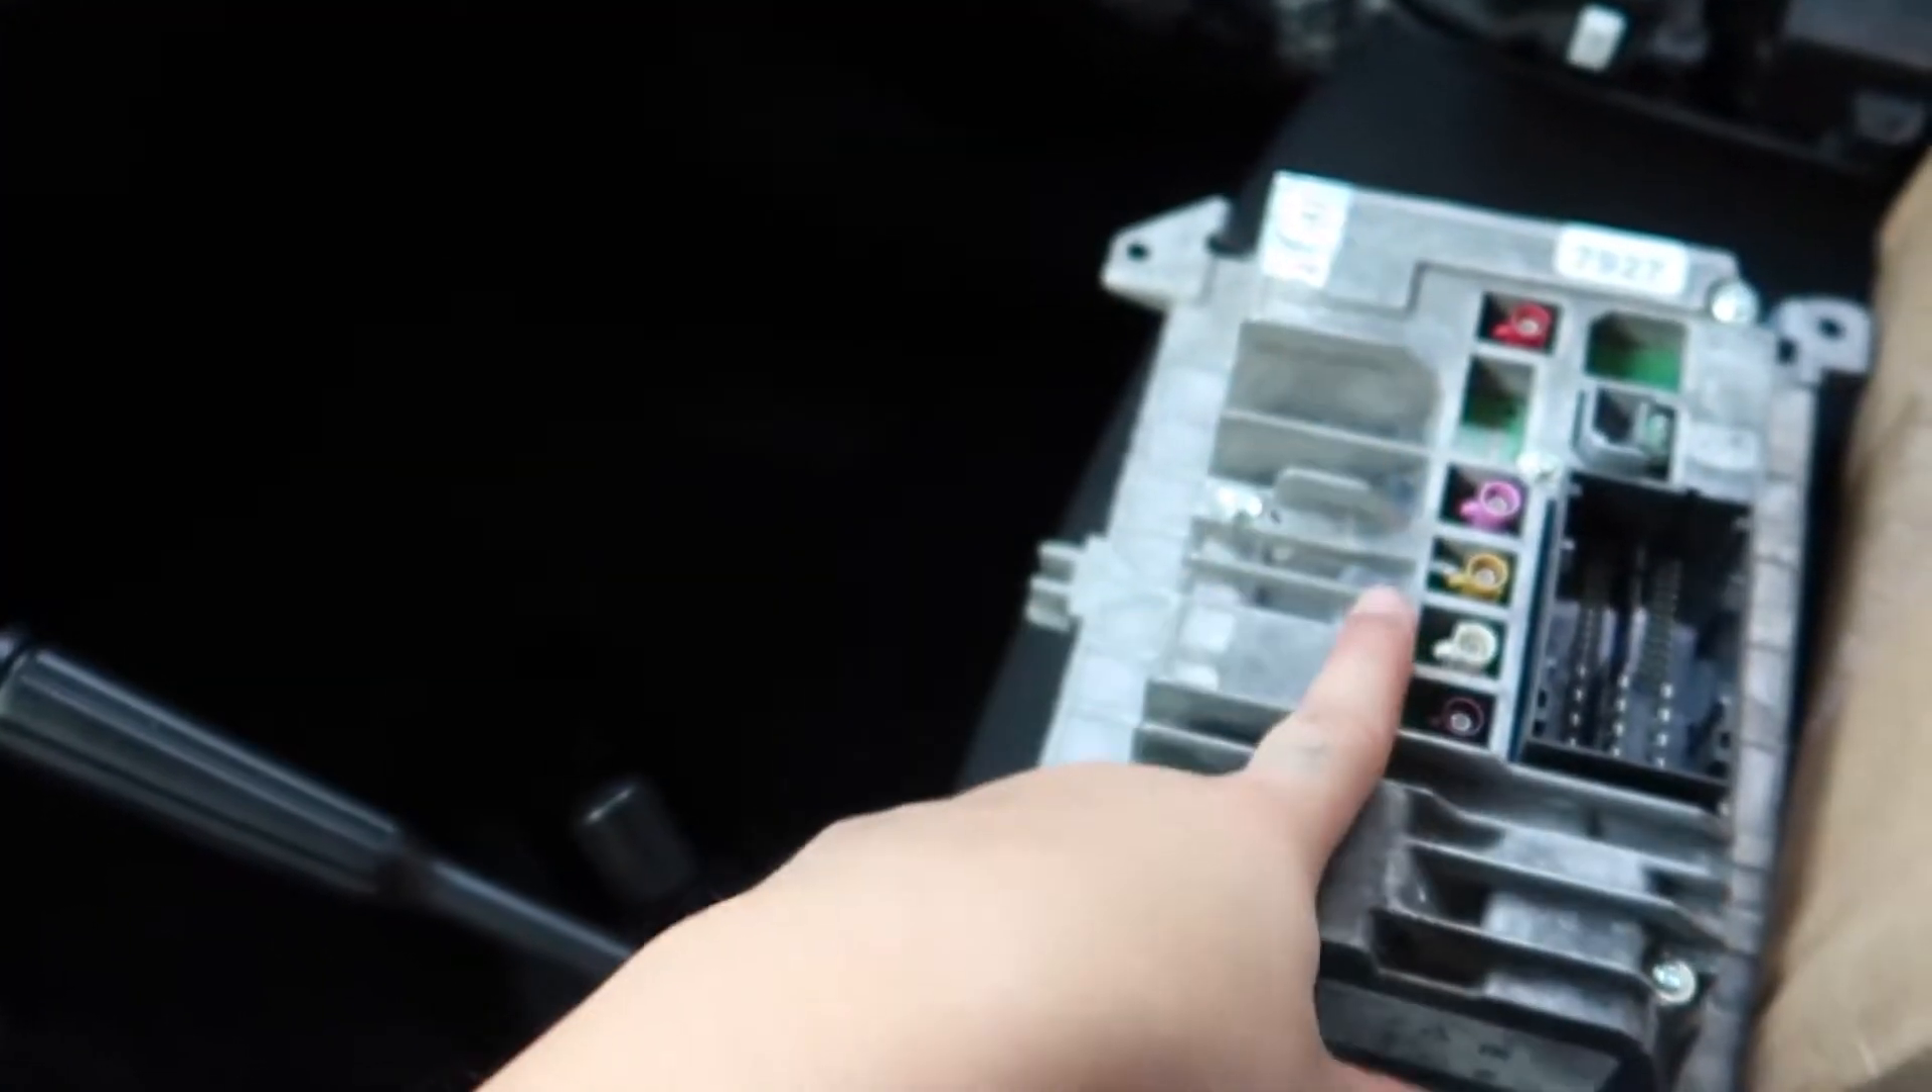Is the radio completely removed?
Yes.